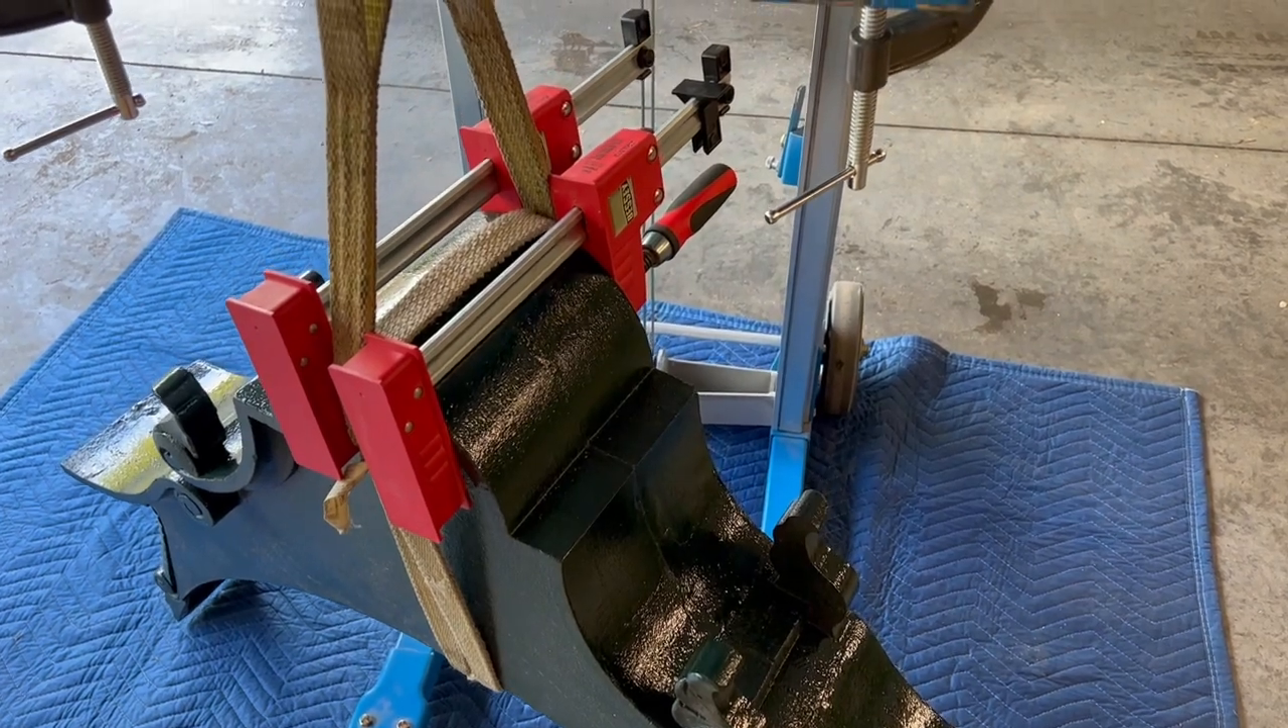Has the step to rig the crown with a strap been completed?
Yes.